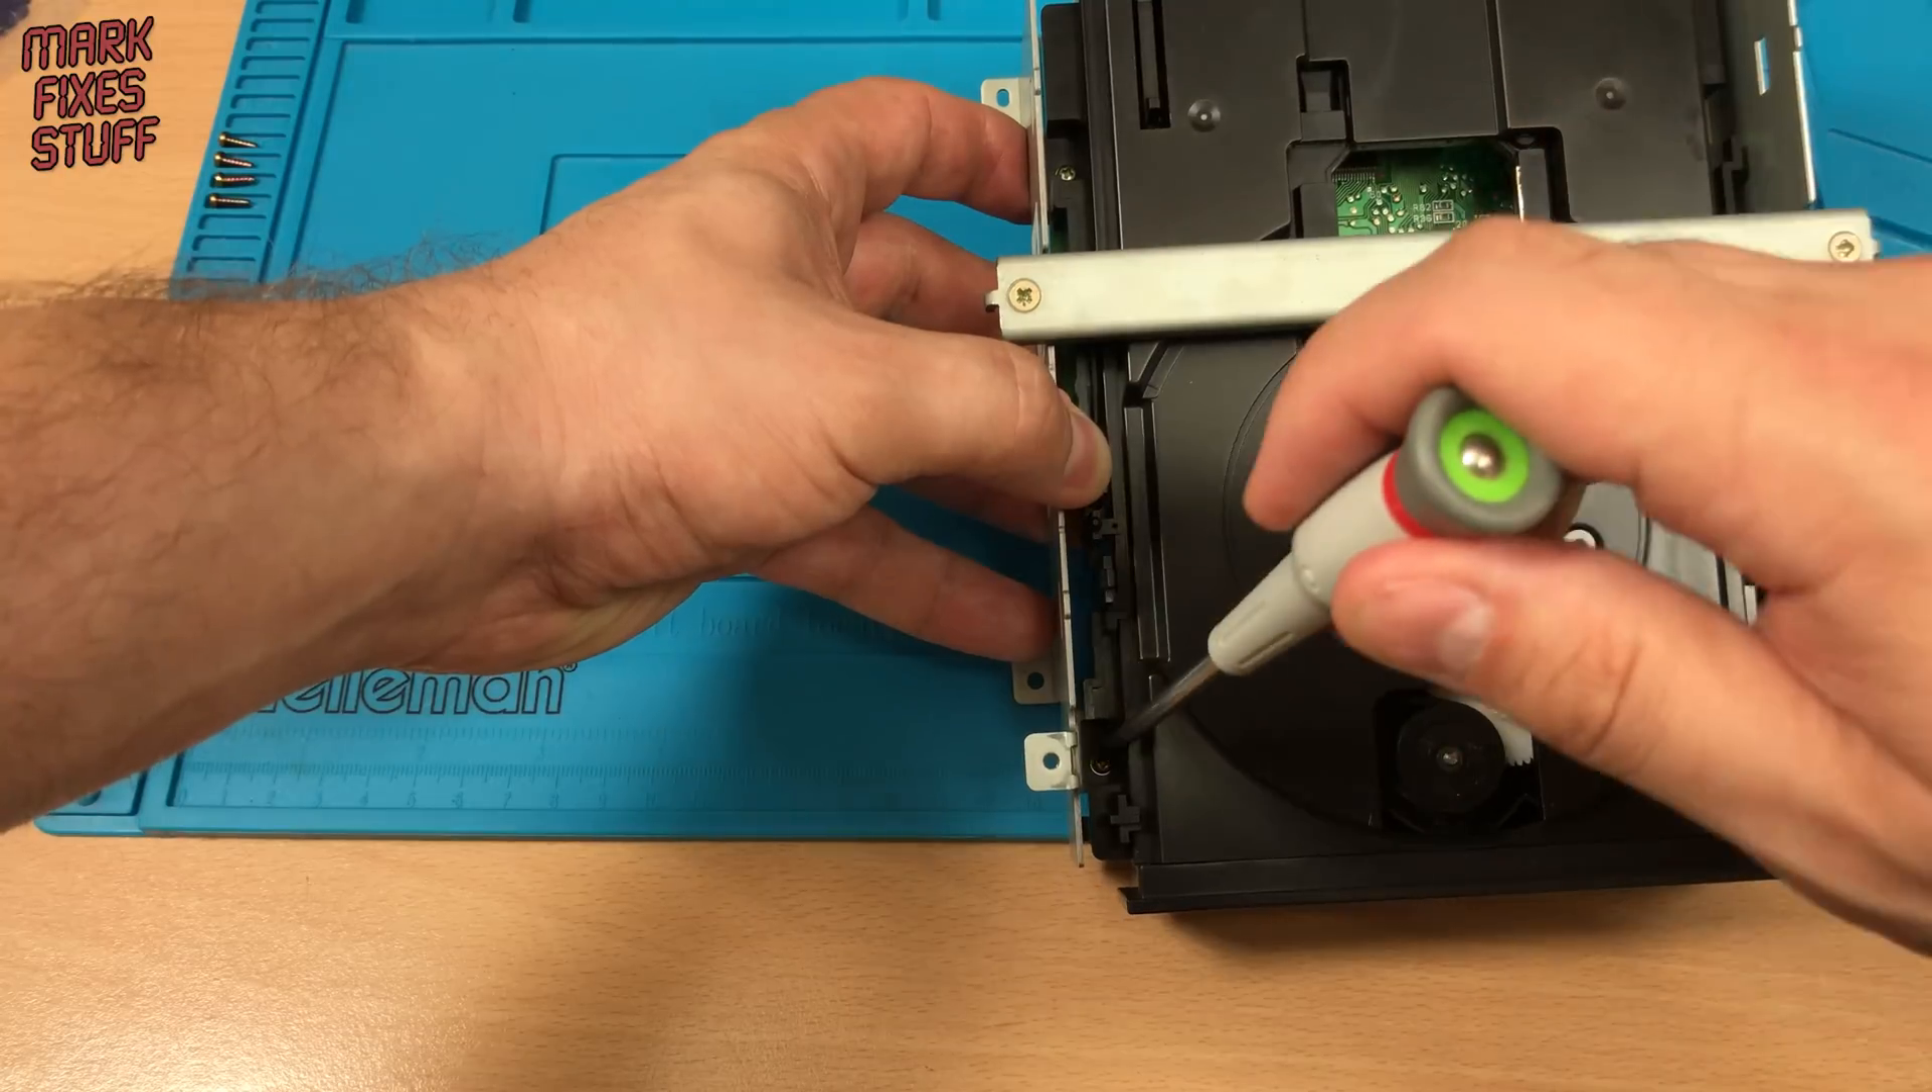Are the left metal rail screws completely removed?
No.